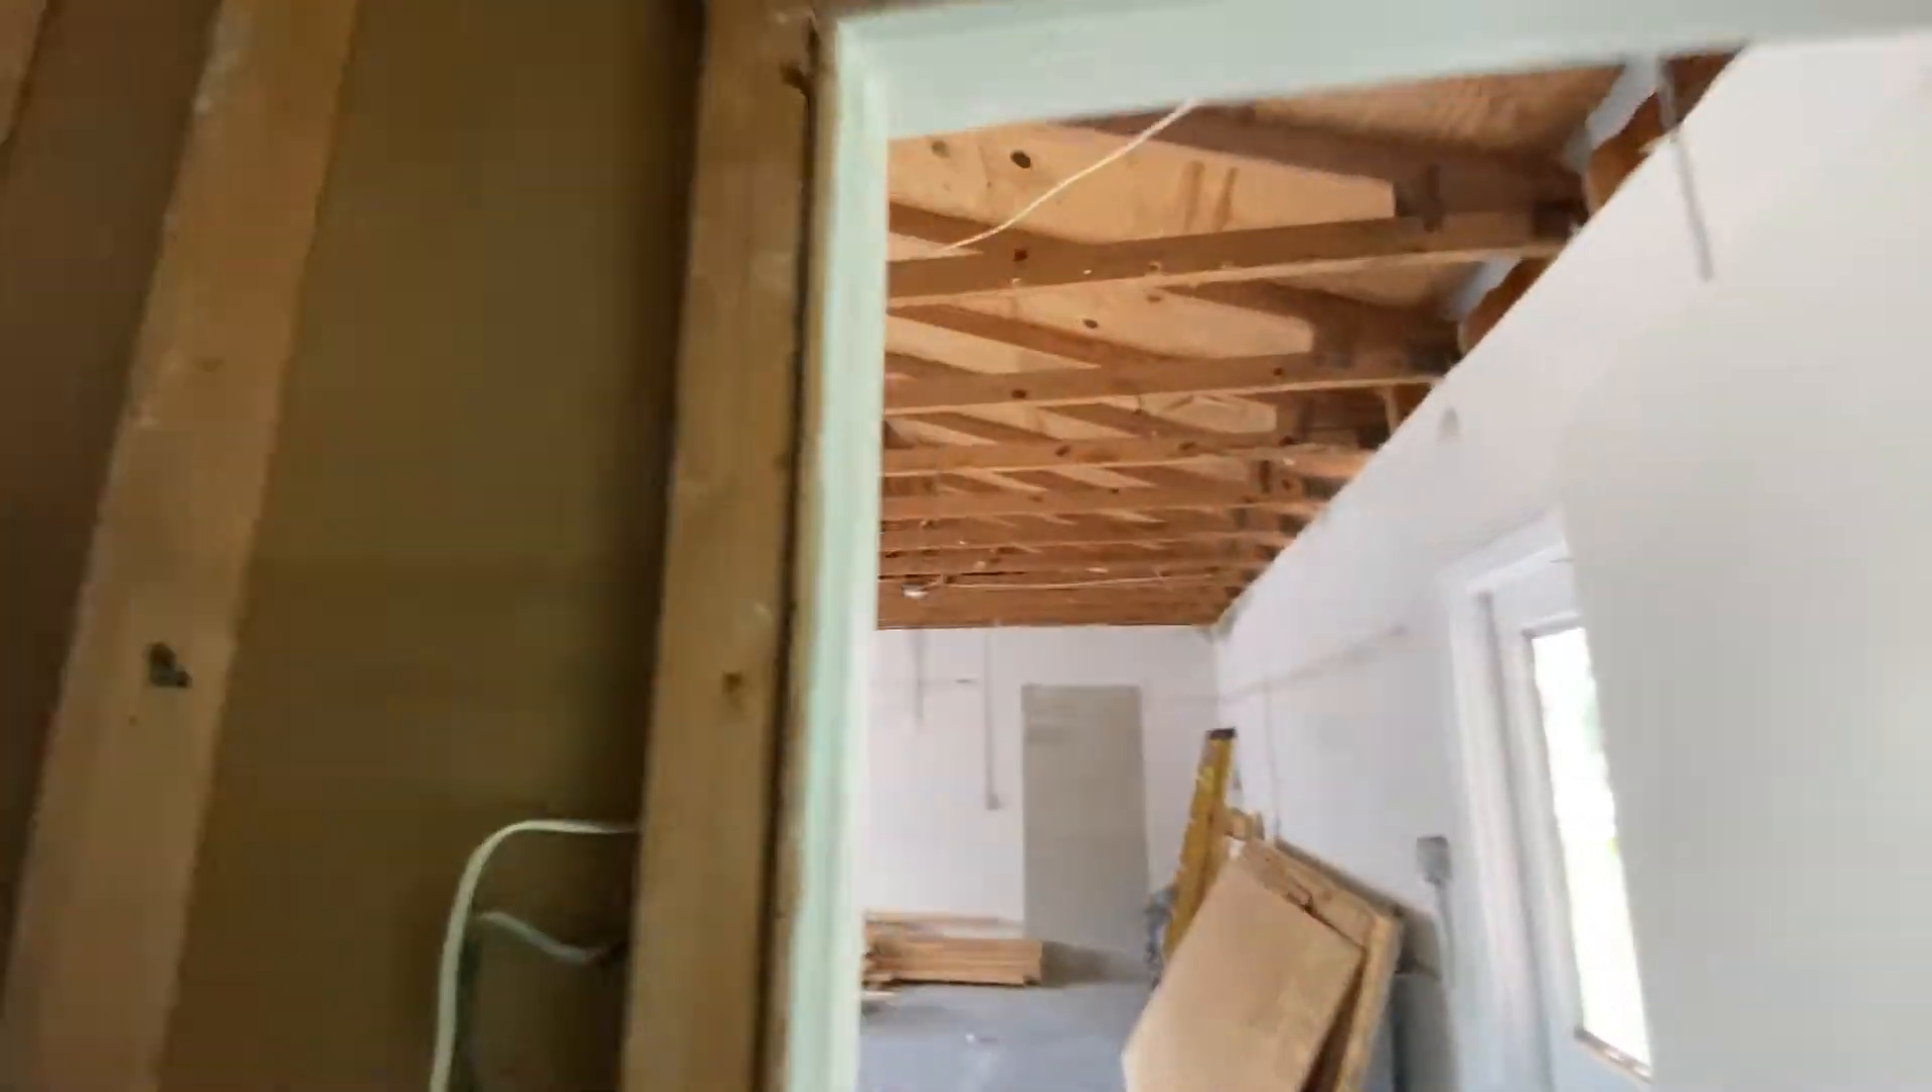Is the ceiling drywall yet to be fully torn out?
No.